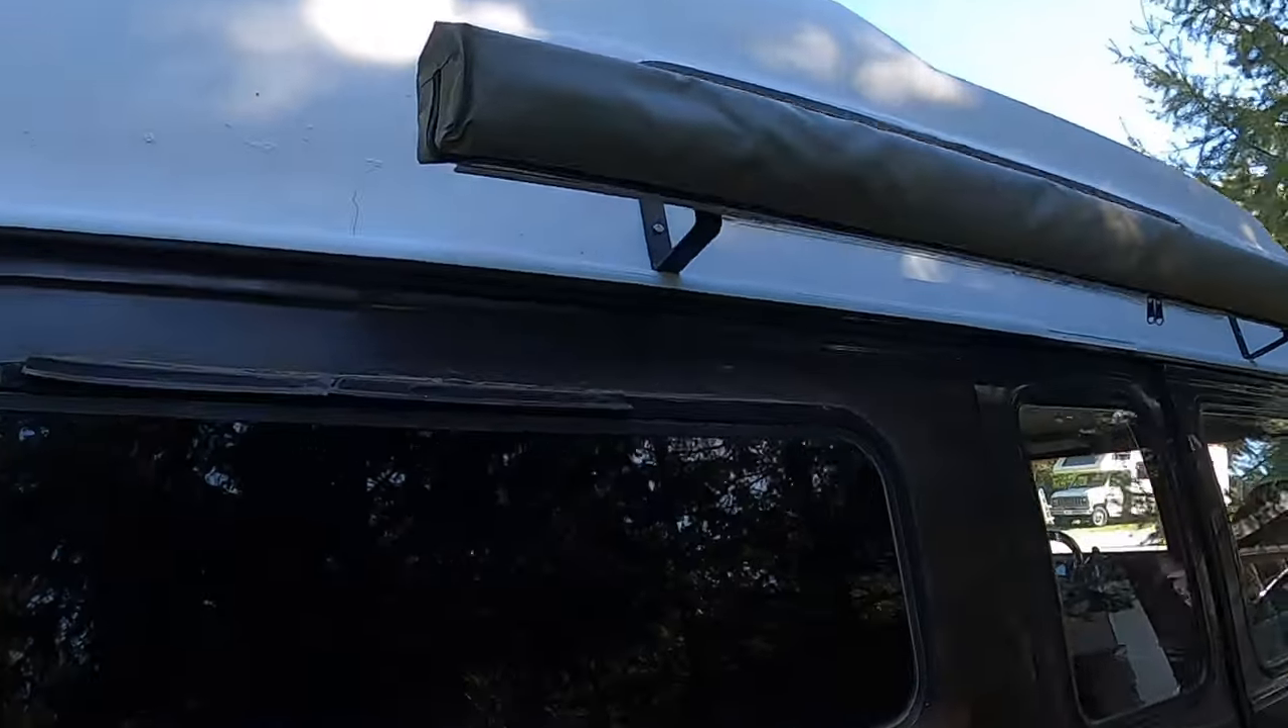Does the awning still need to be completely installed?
No.